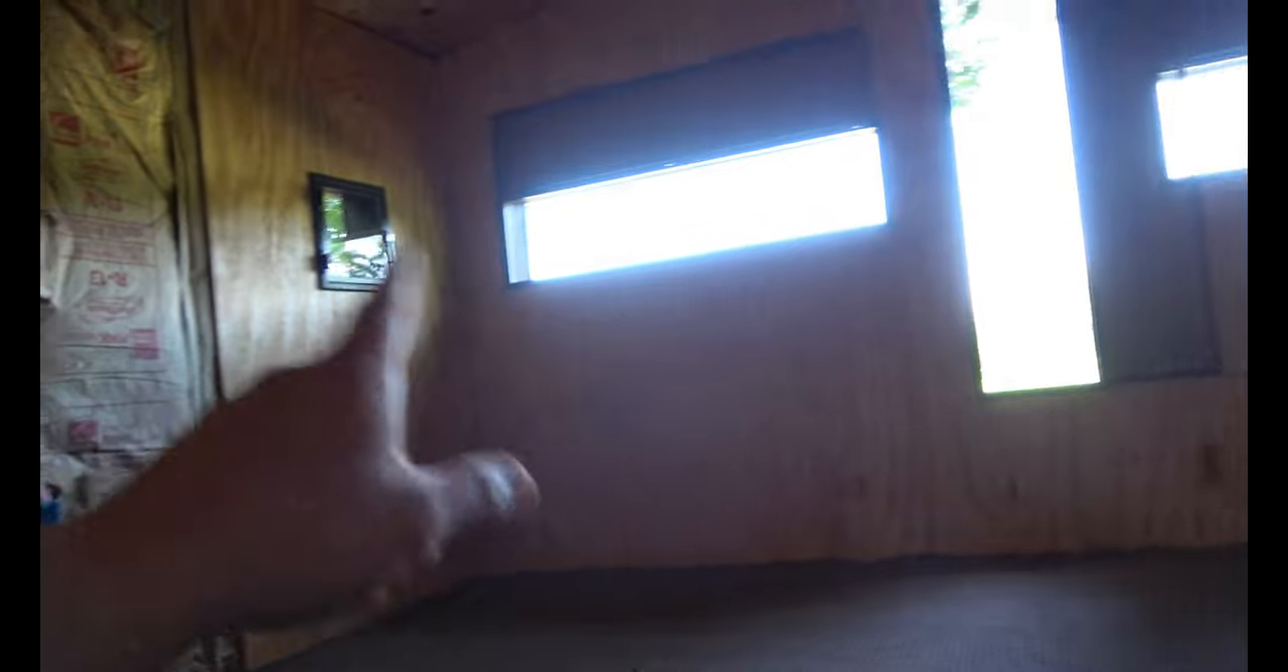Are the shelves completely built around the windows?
No.